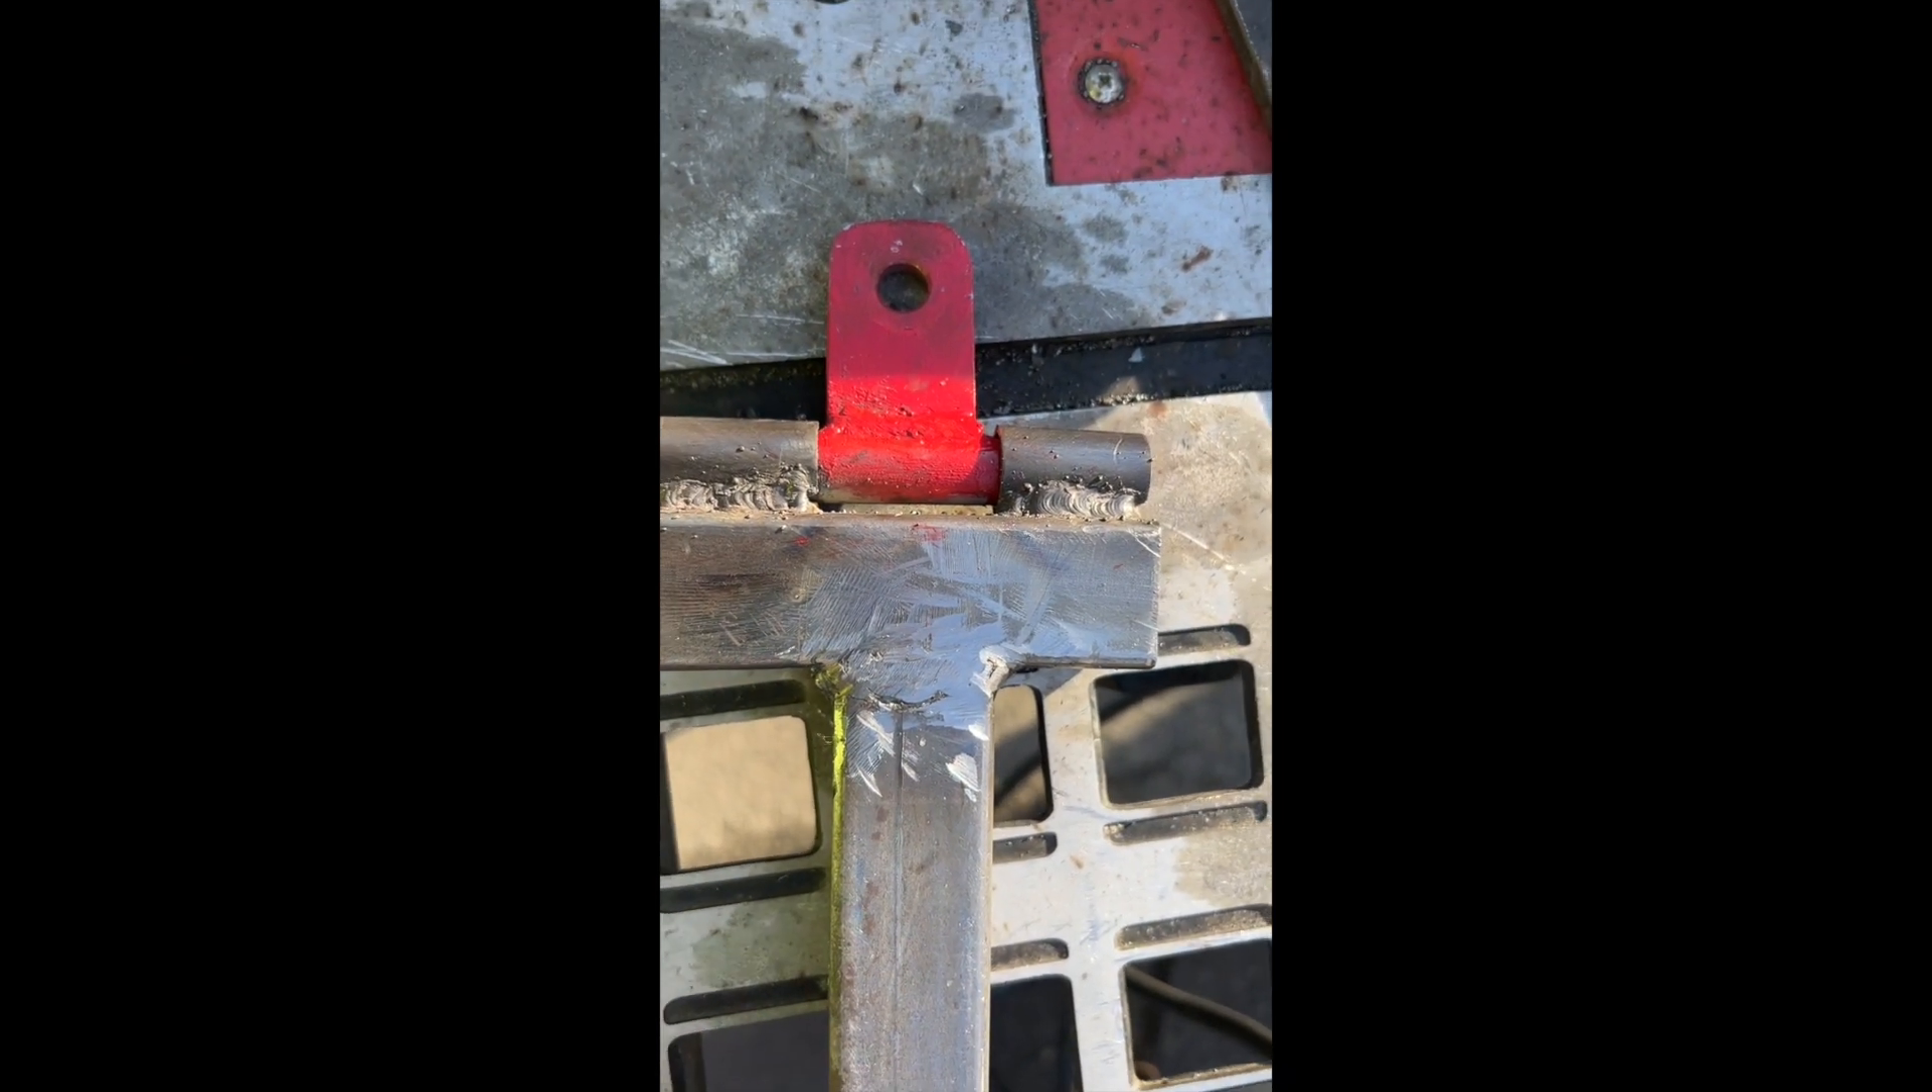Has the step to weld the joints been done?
Yes.